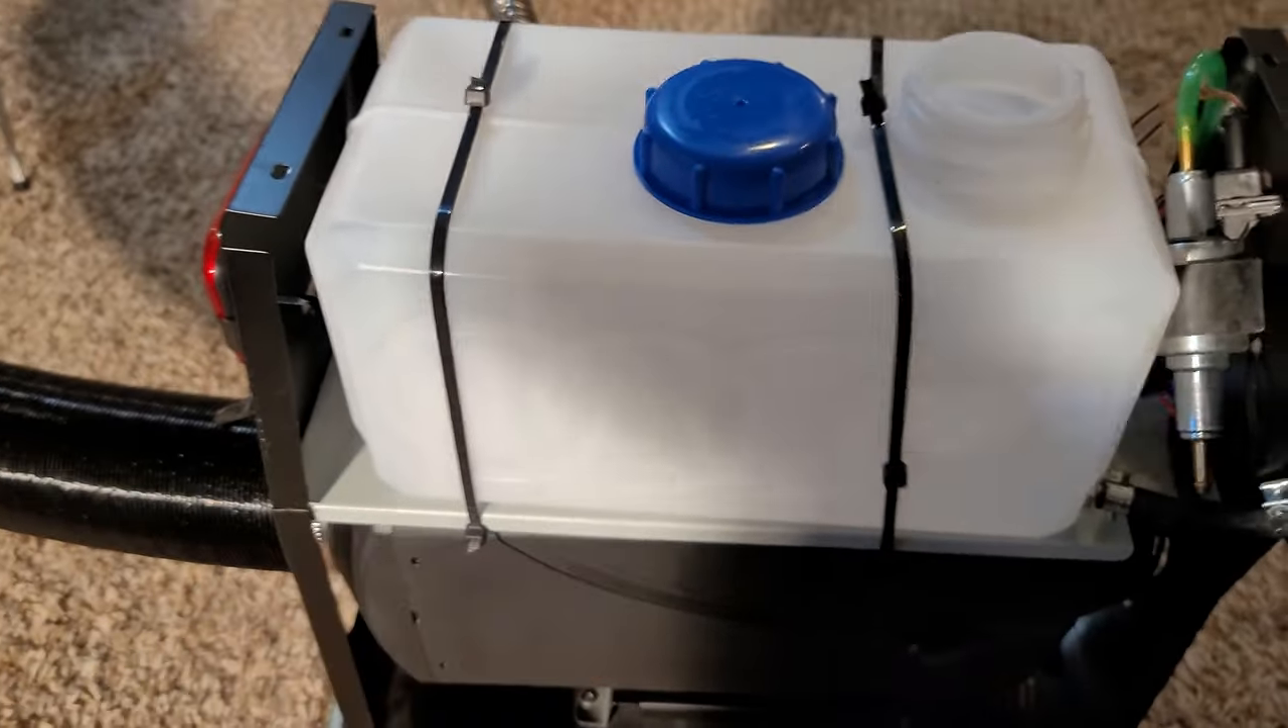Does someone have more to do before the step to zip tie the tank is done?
No.